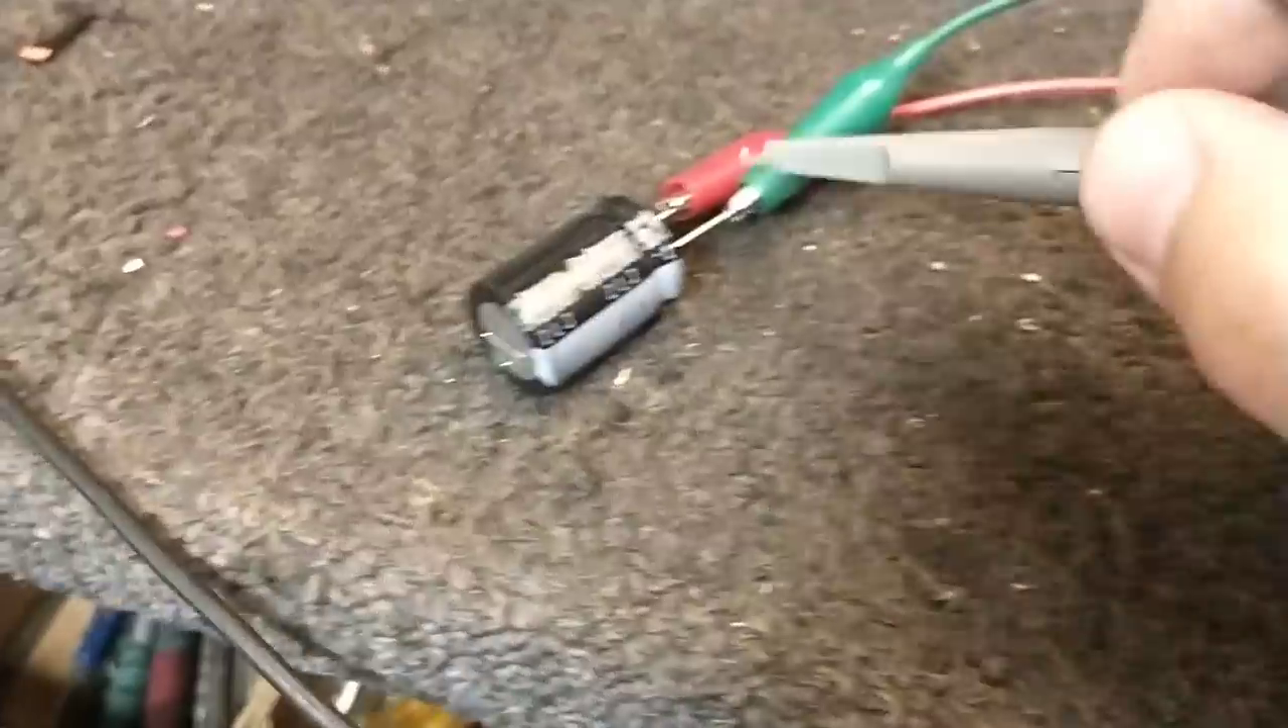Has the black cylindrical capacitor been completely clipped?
Yes.